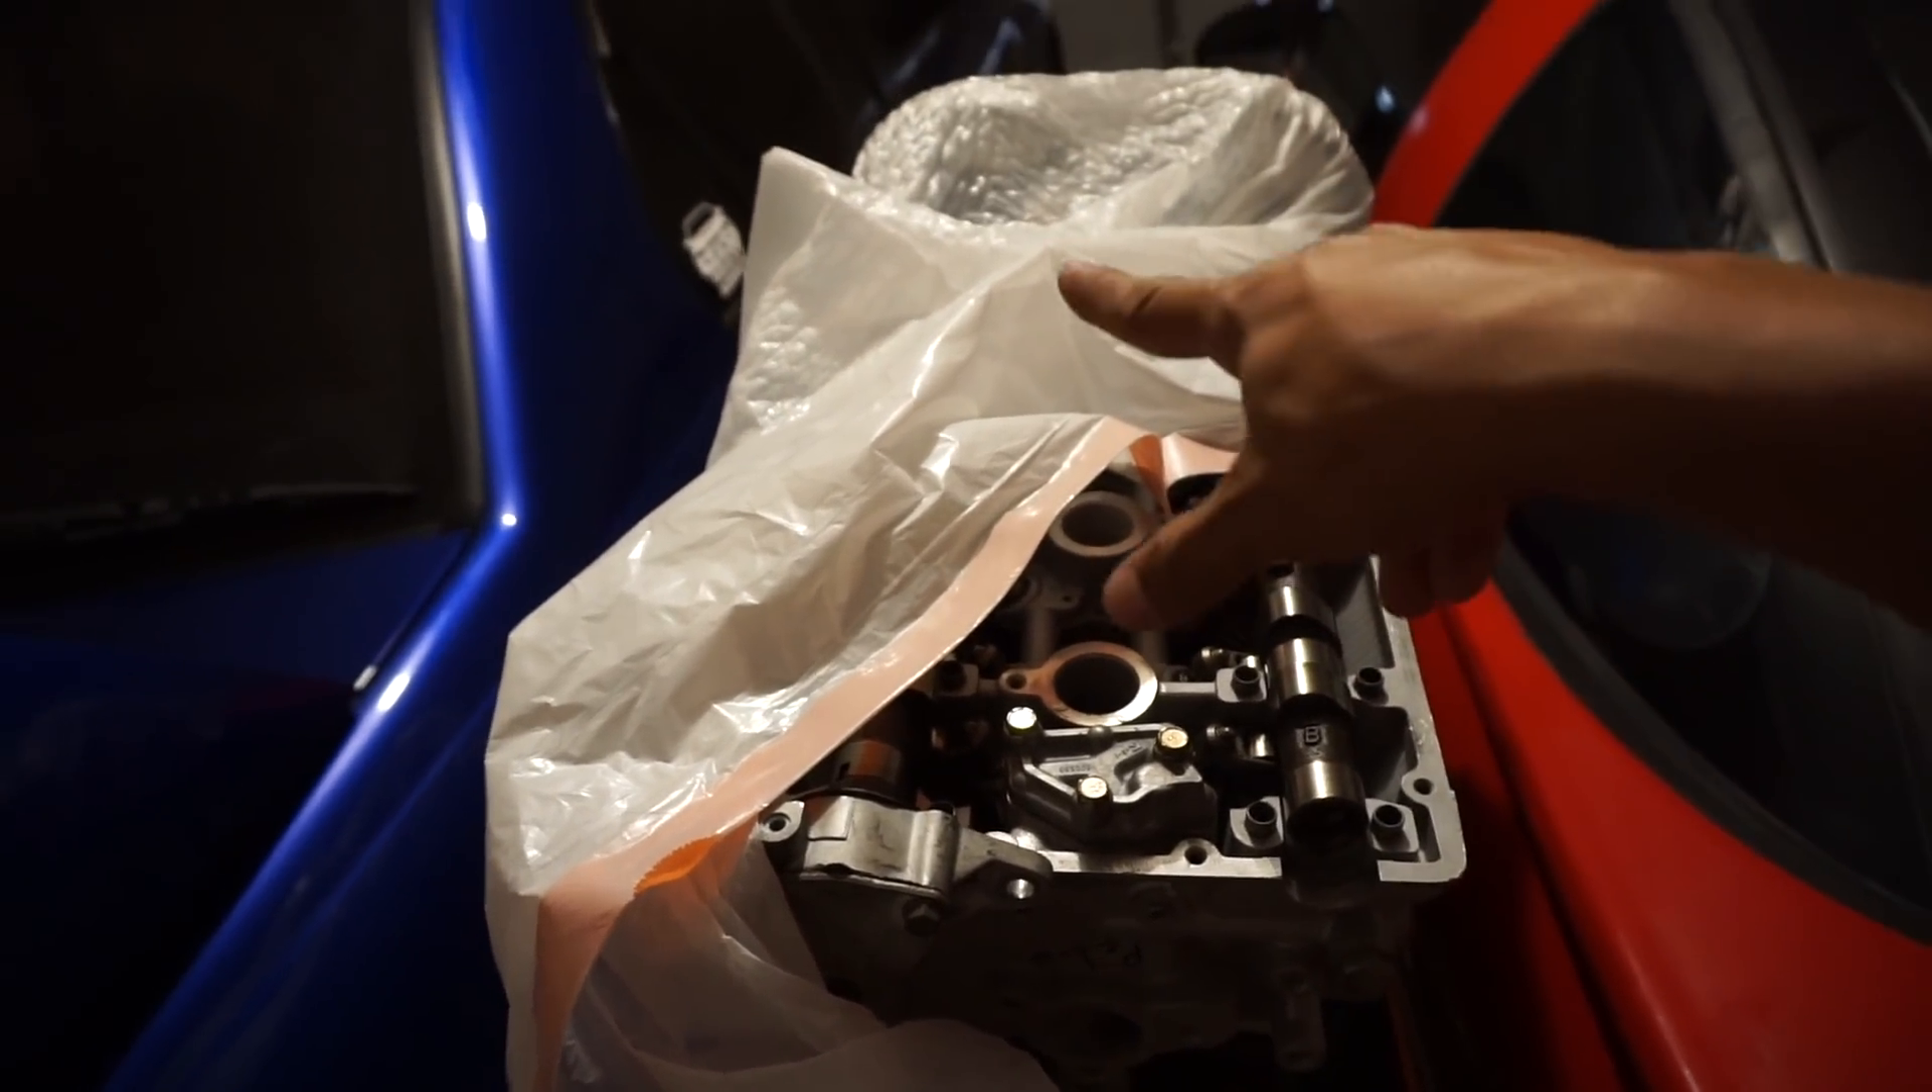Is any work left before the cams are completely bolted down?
Yes.